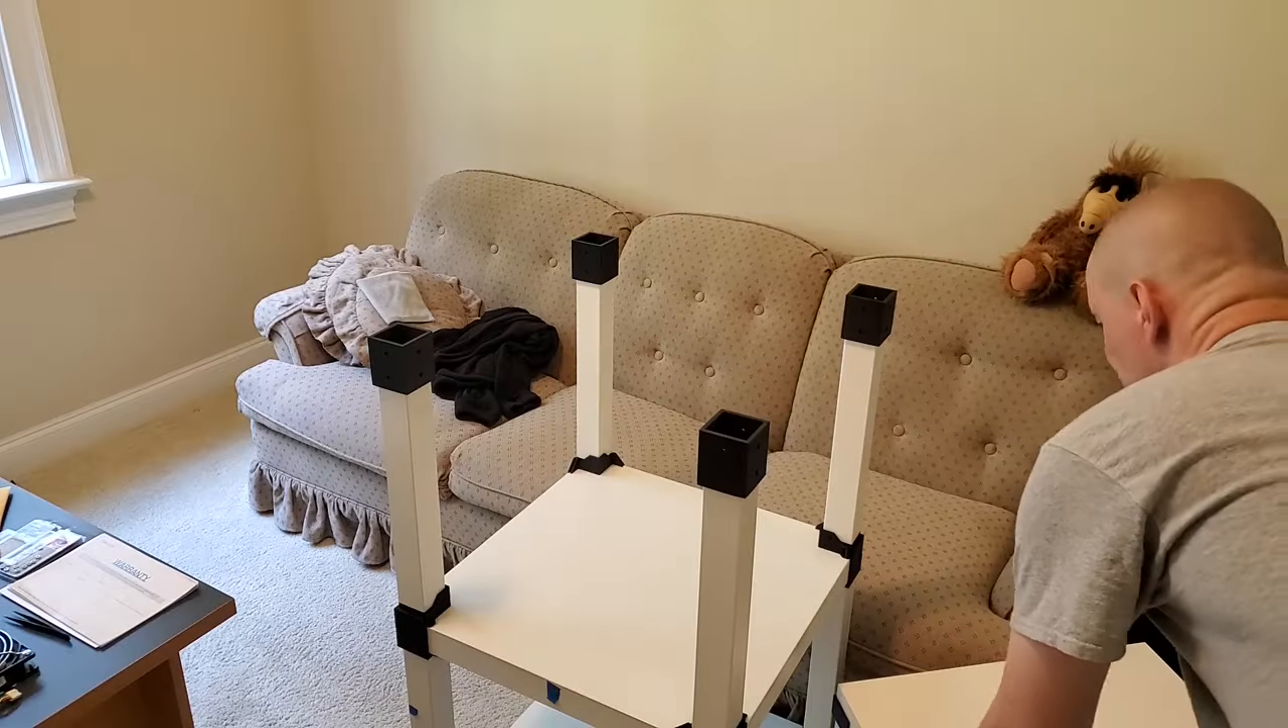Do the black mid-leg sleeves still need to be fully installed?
No.